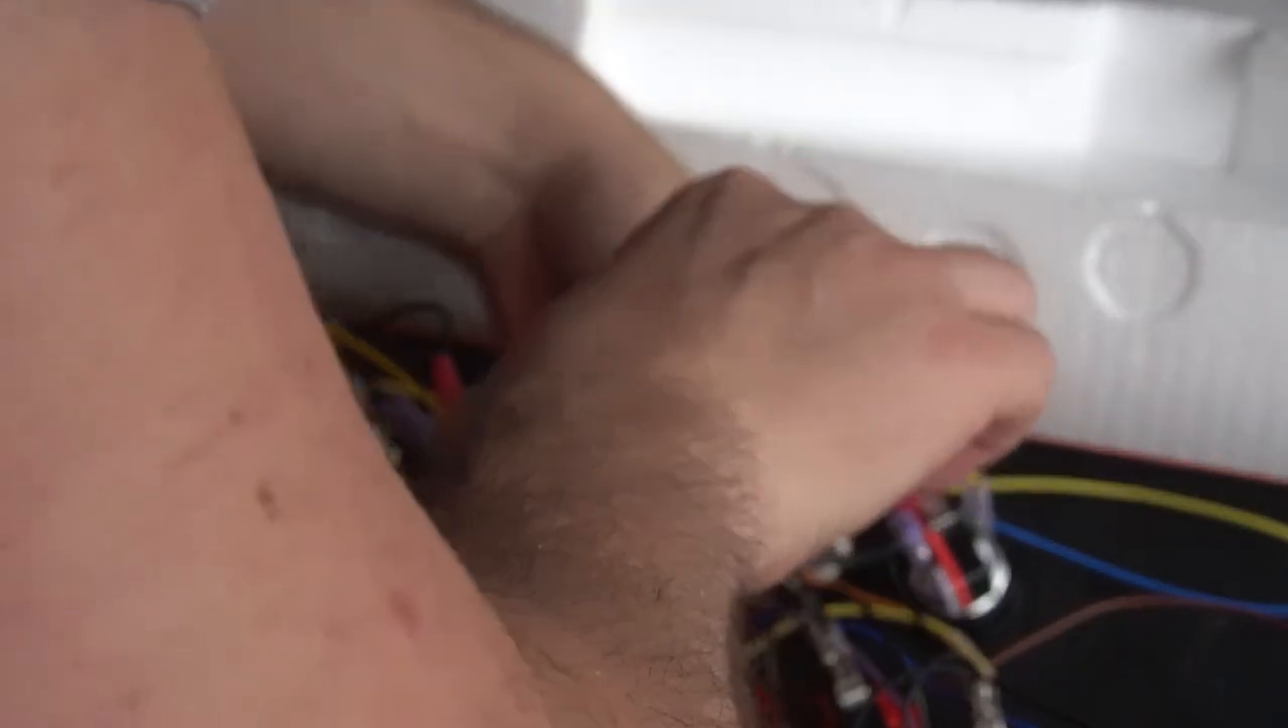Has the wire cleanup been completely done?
No.